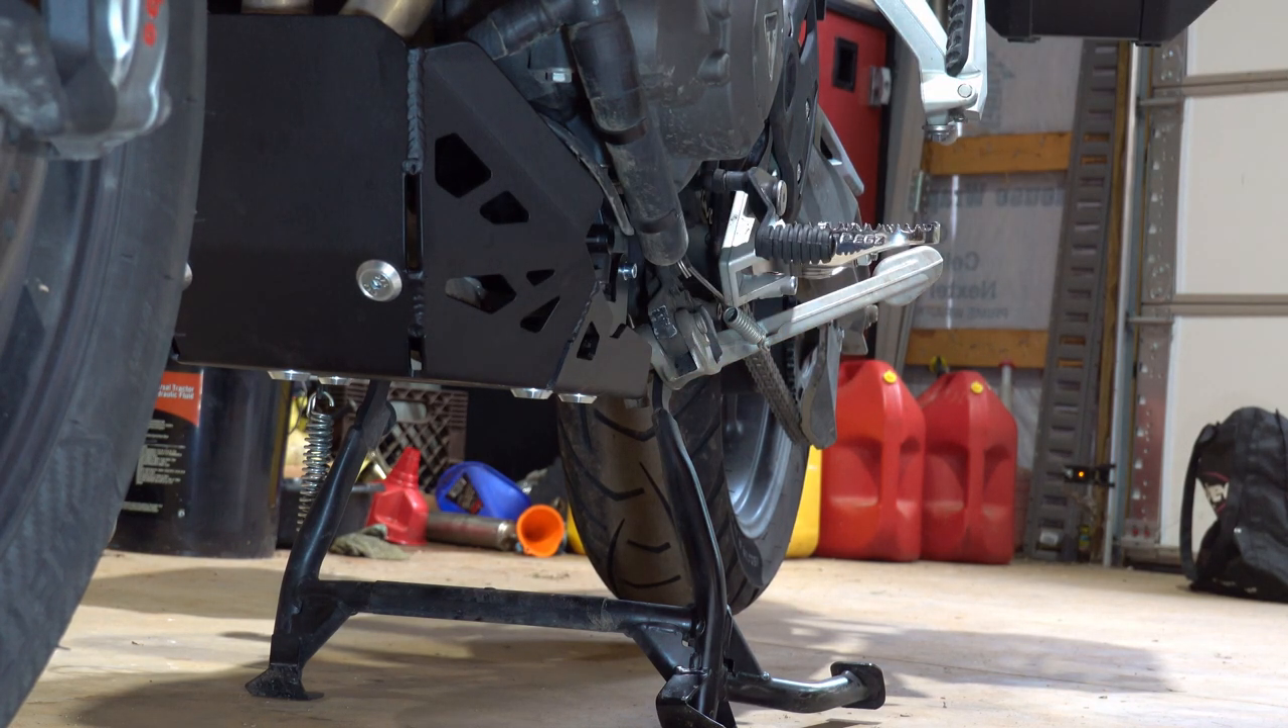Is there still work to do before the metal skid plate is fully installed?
No.